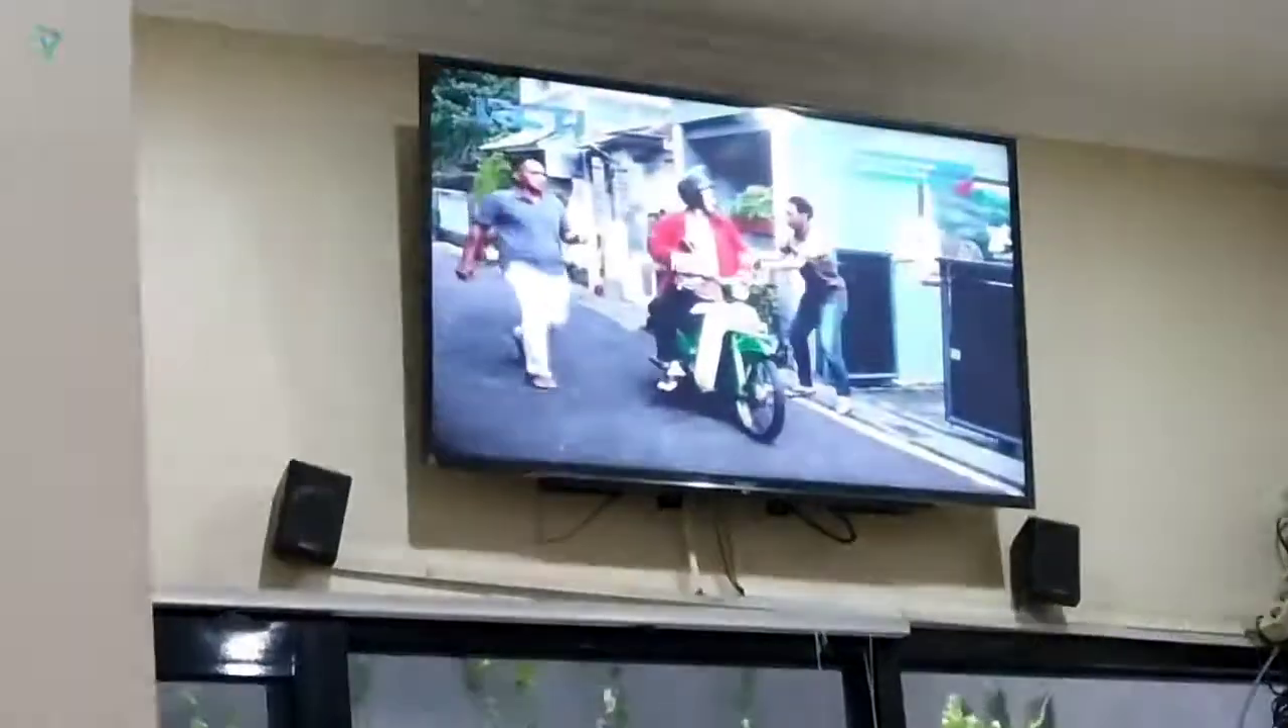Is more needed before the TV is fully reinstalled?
No.